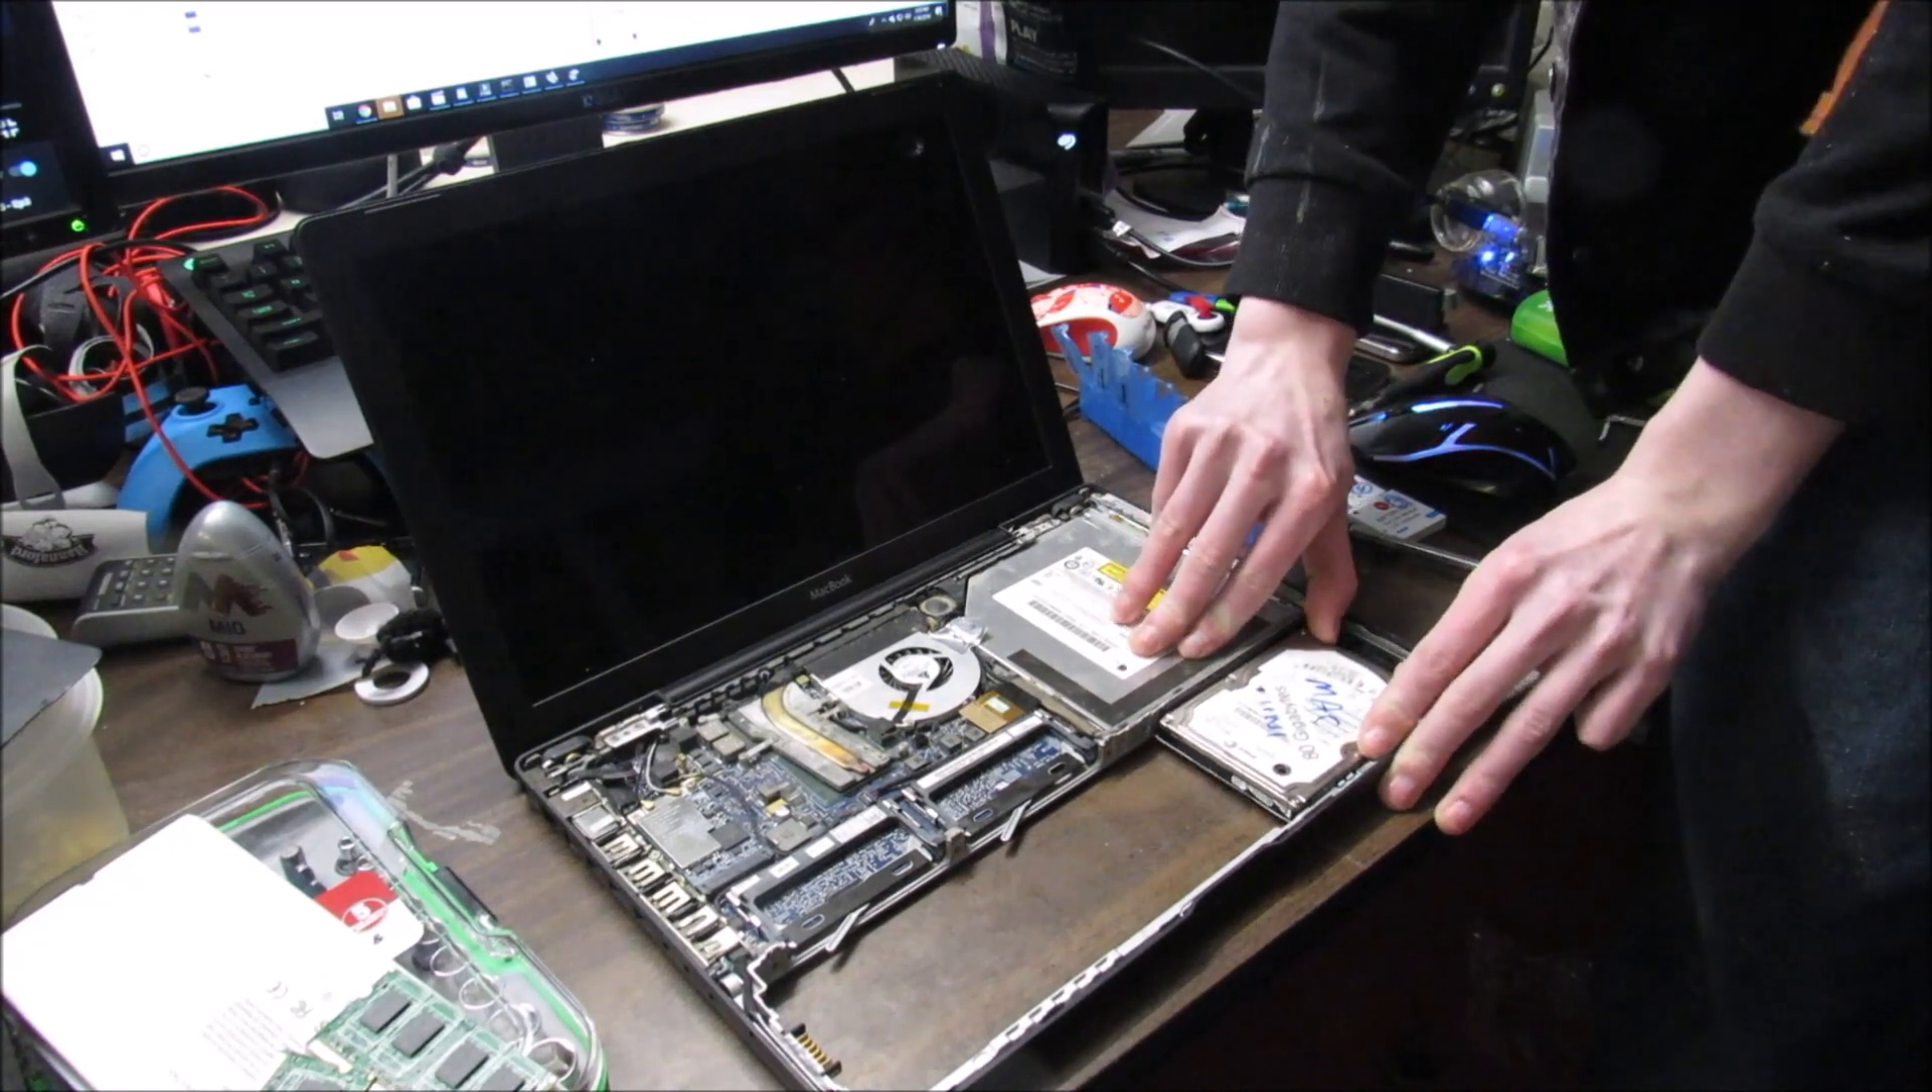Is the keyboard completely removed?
Yes.